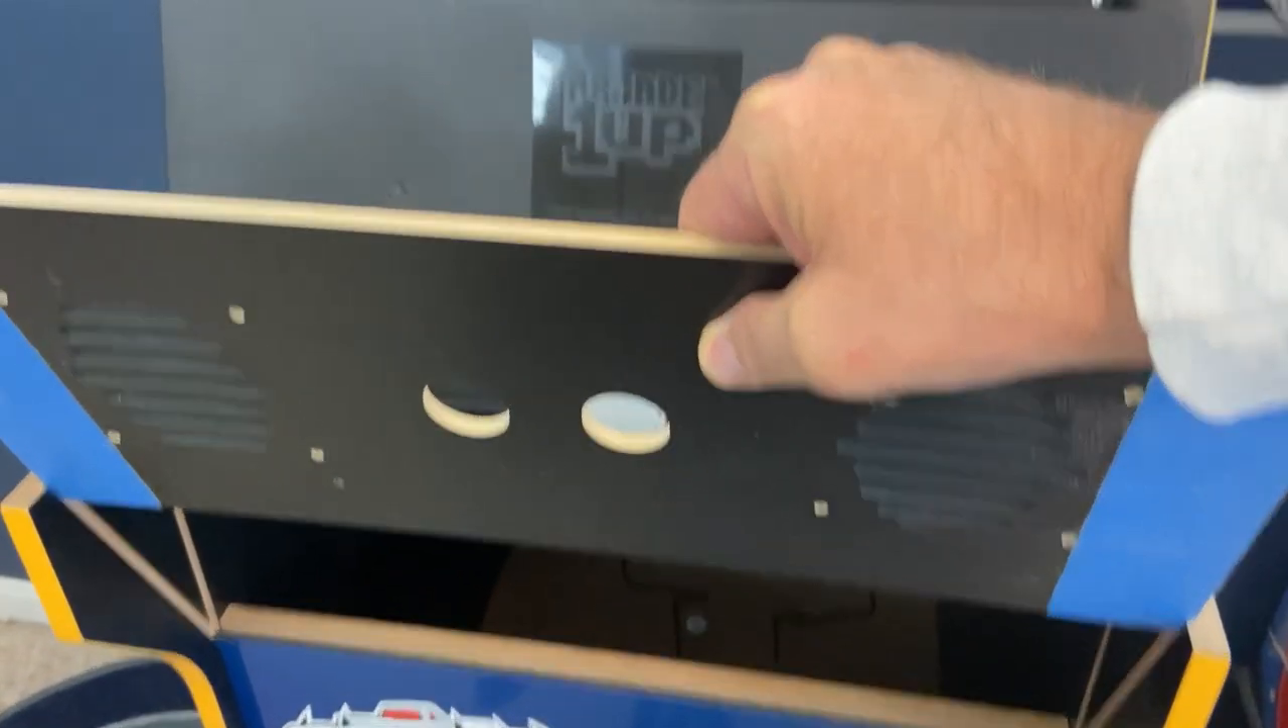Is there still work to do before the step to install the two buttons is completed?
Yes.